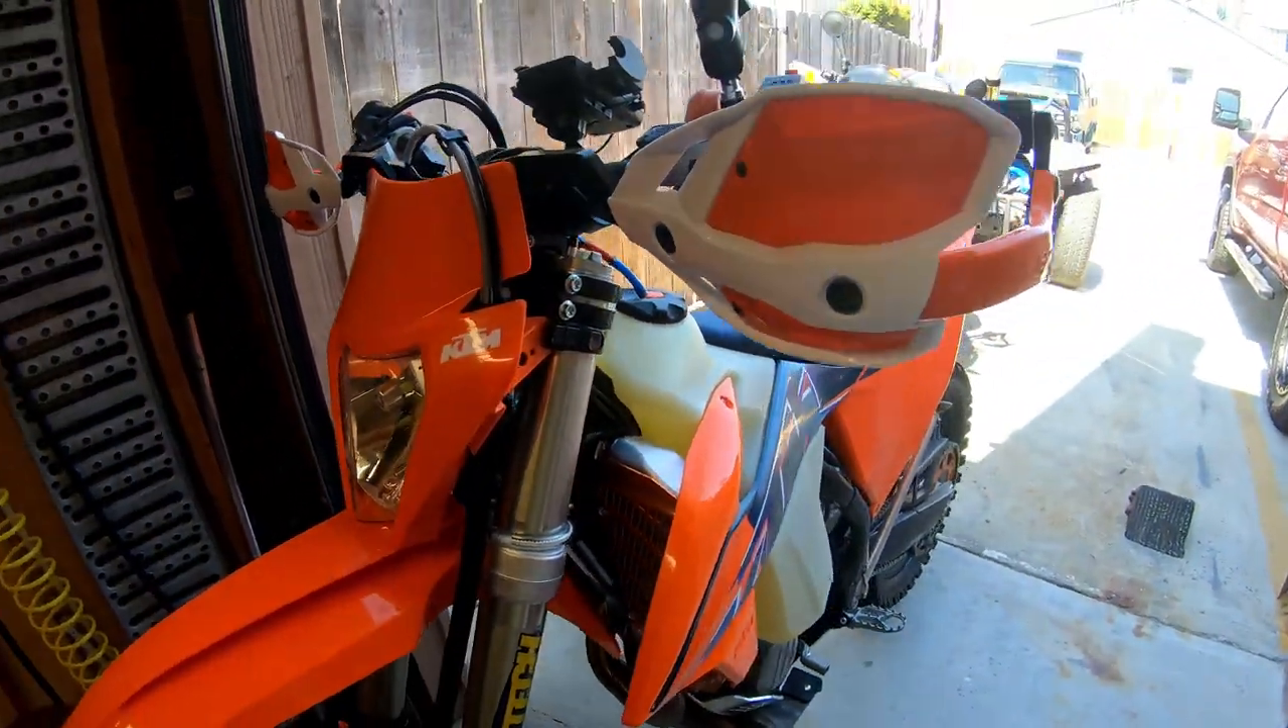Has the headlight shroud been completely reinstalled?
Yes.